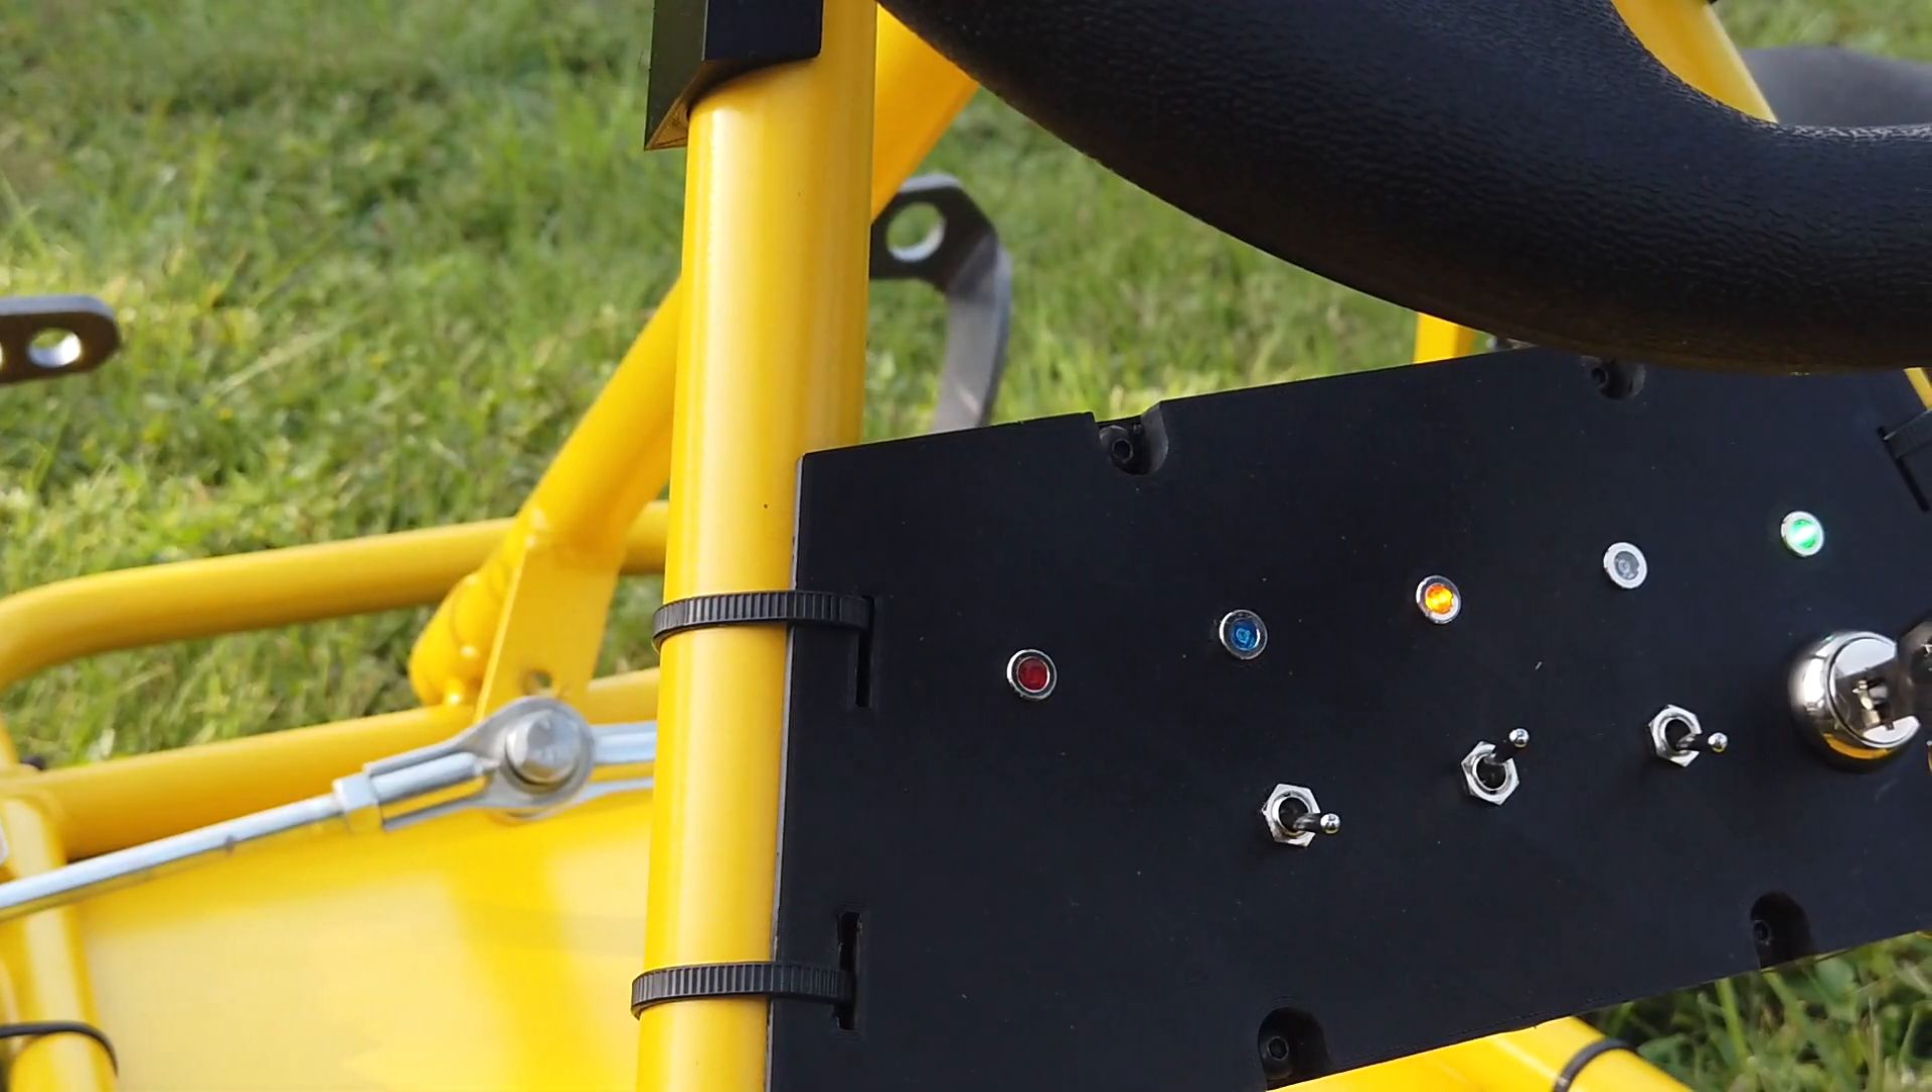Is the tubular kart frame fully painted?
Yes.